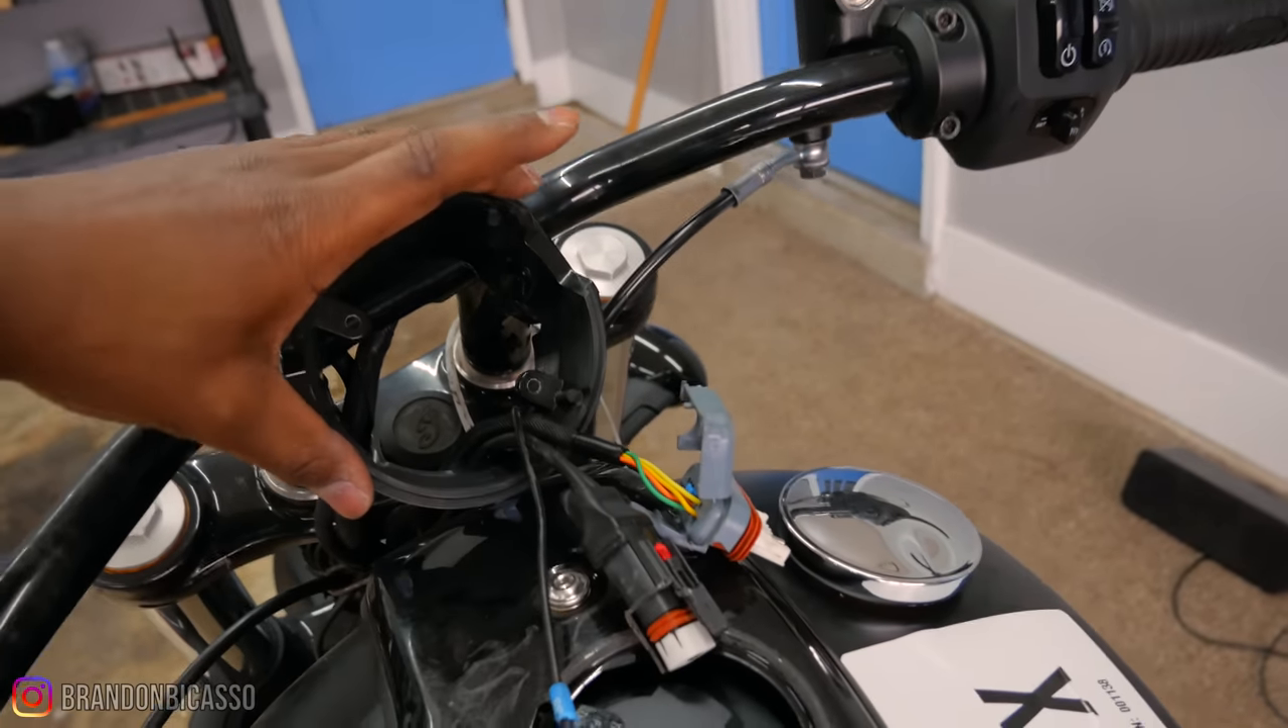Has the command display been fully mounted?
No.